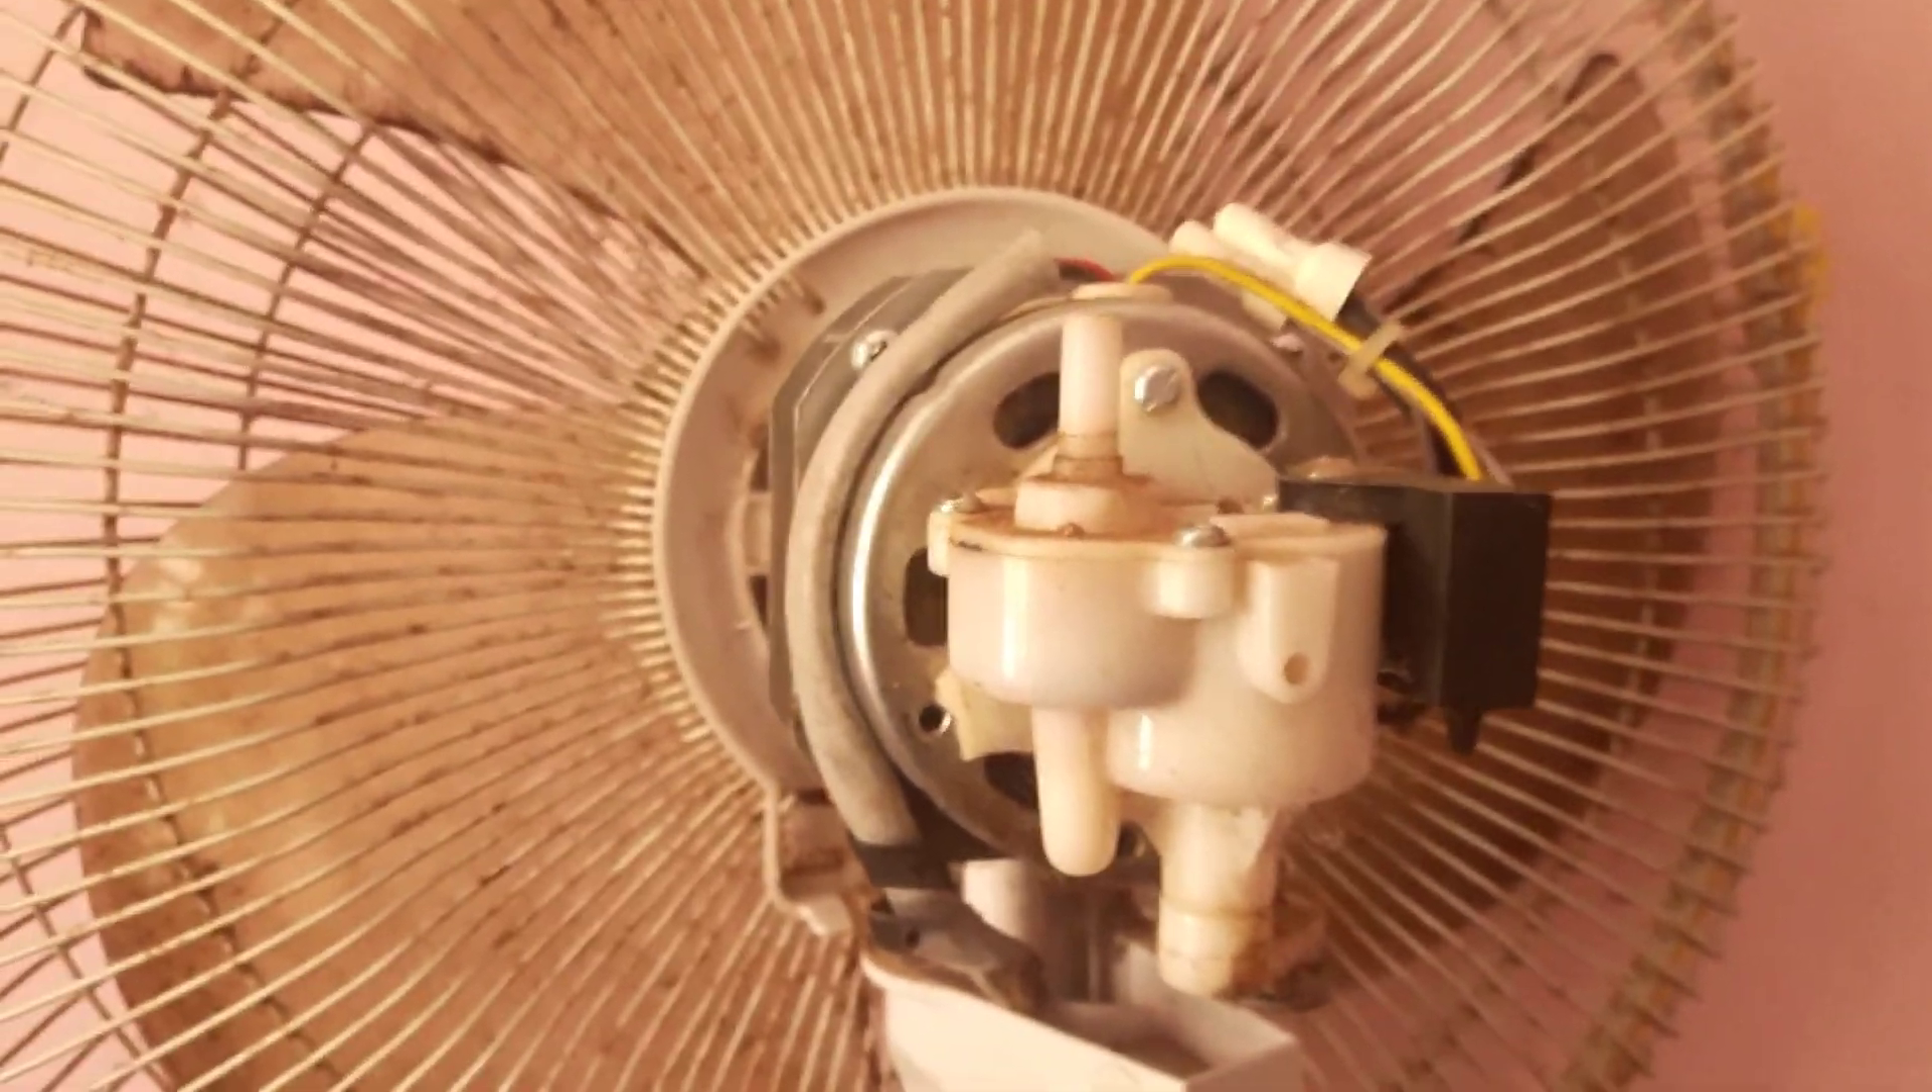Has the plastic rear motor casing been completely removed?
Yes.